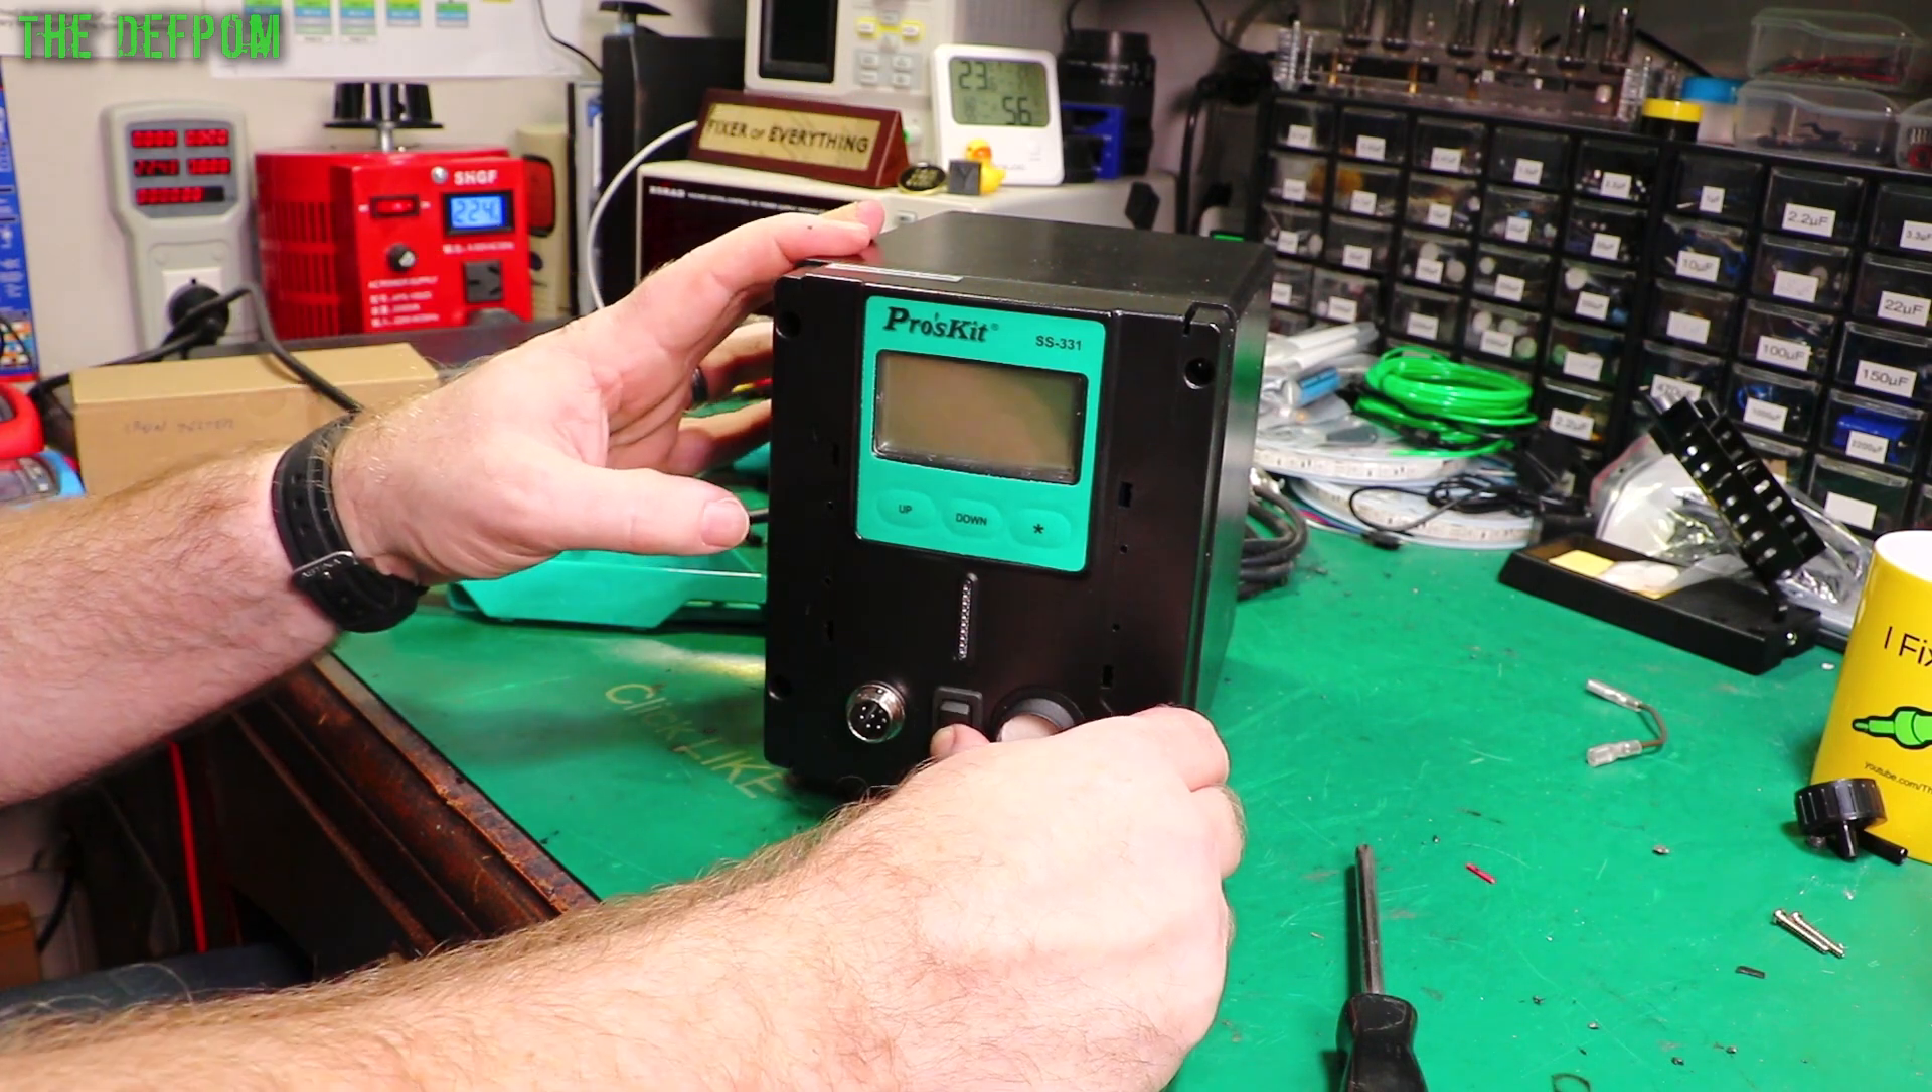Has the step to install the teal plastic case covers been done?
No.